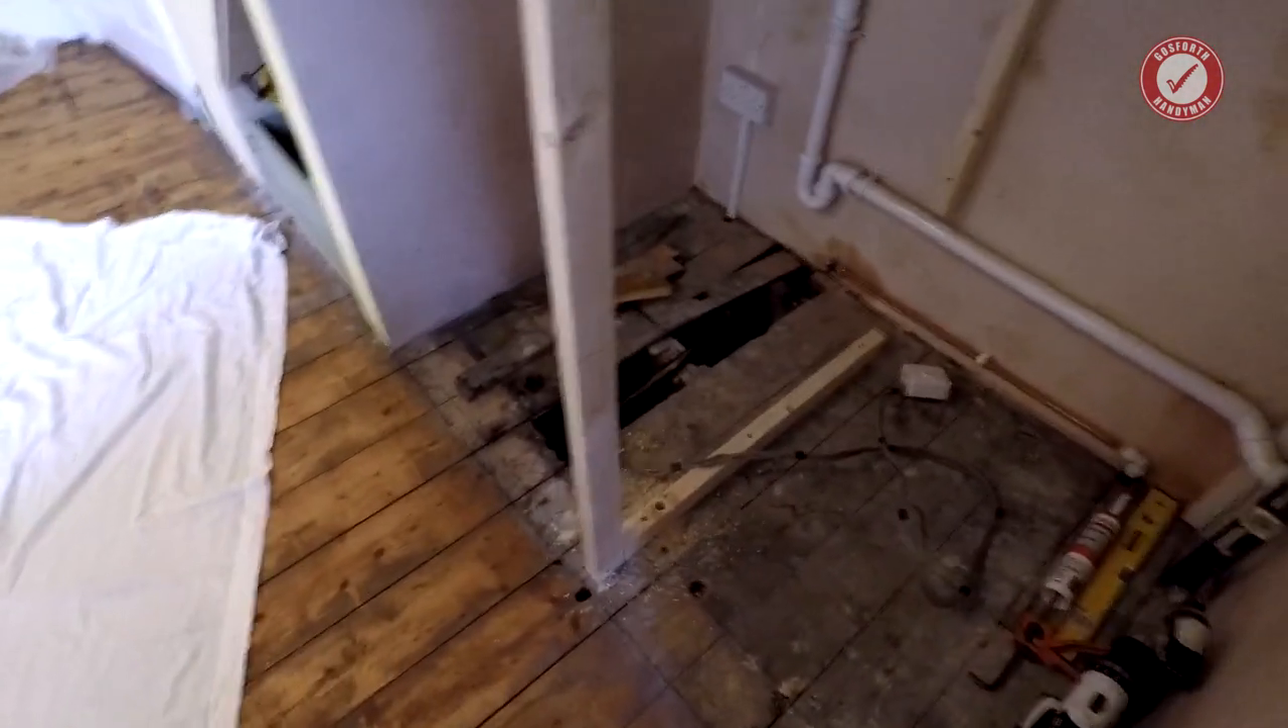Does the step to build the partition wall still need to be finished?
Yes.